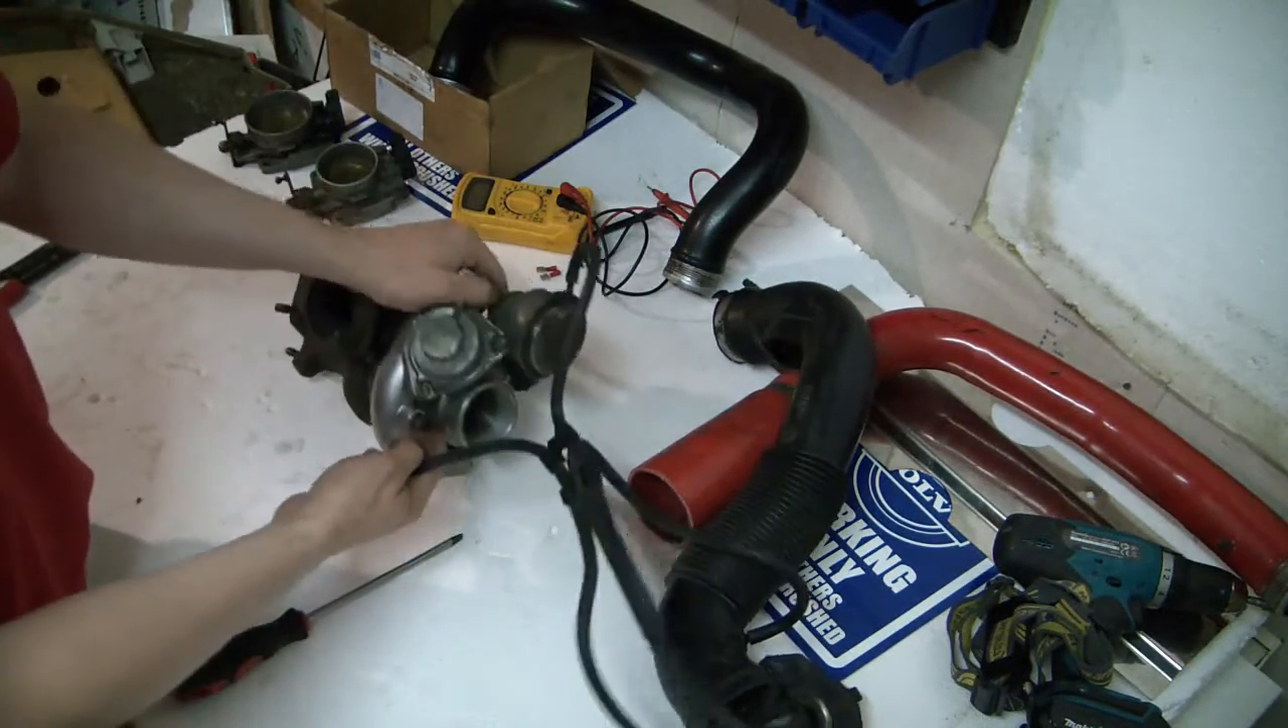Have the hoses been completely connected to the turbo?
No.